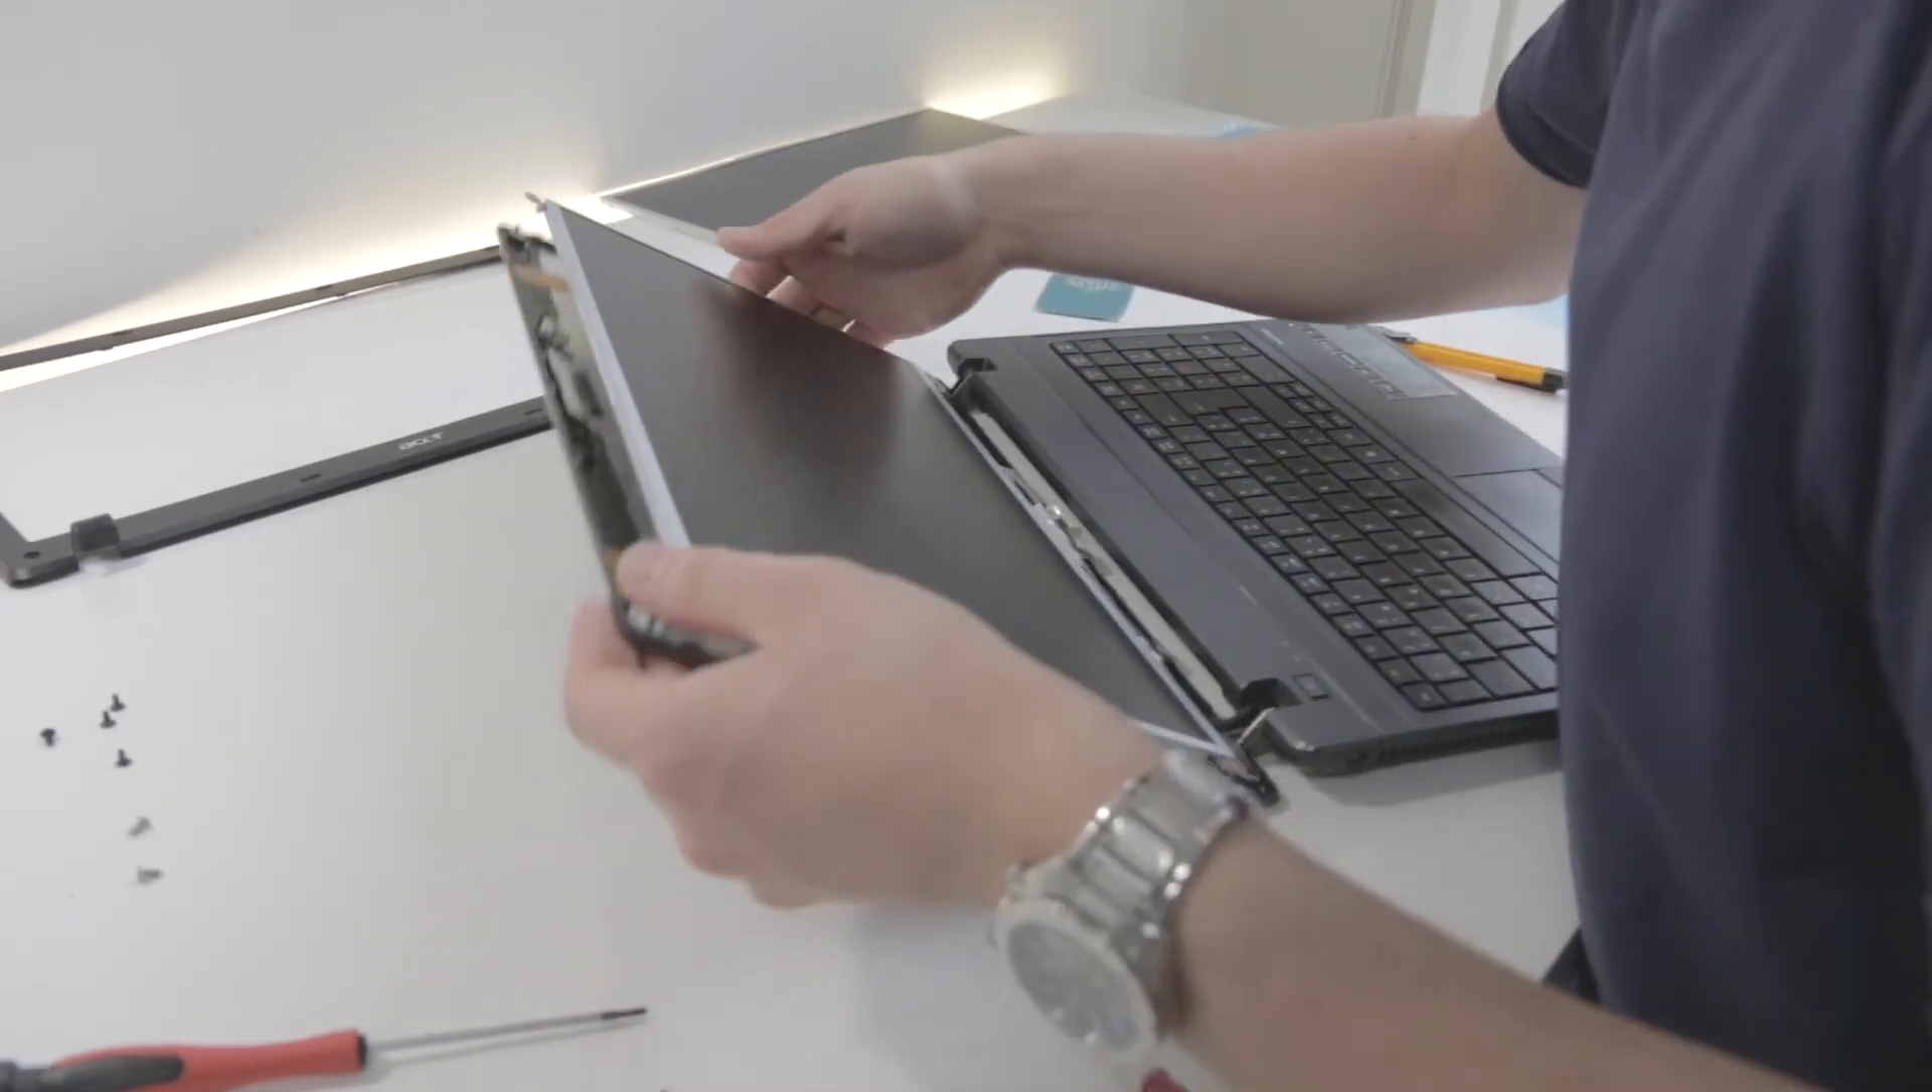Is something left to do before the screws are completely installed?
Yes.